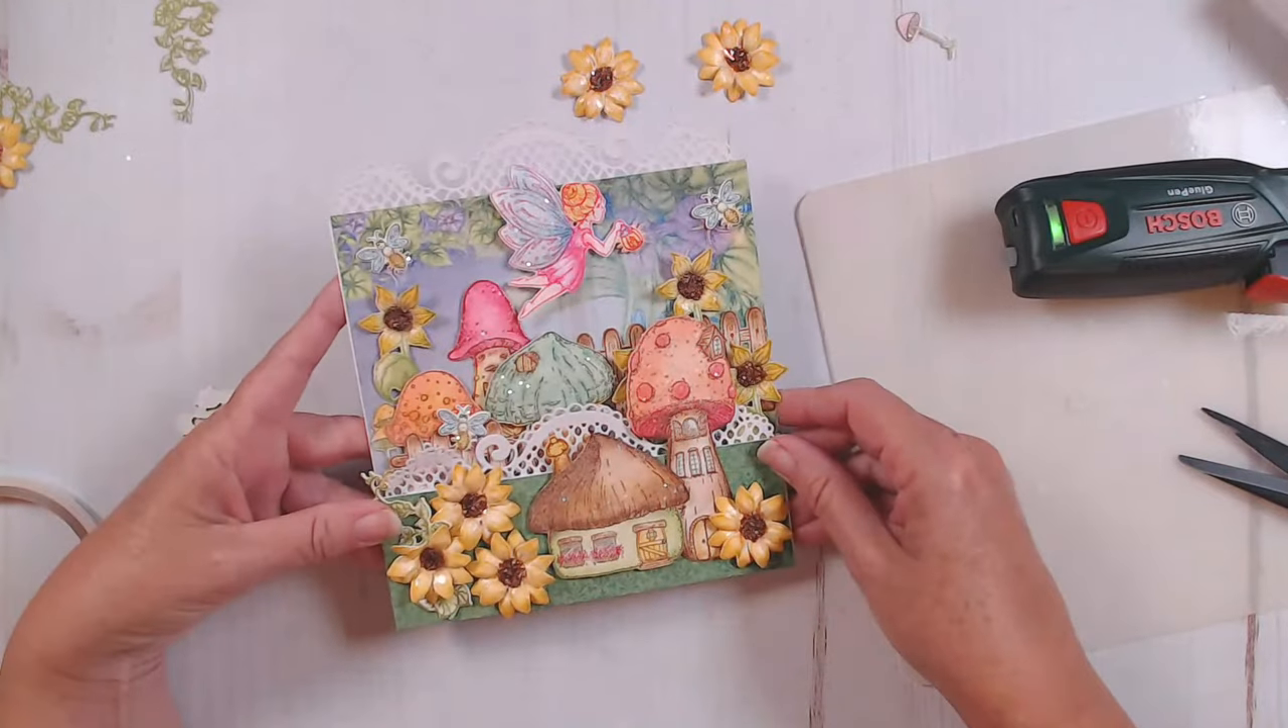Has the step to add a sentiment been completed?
No.